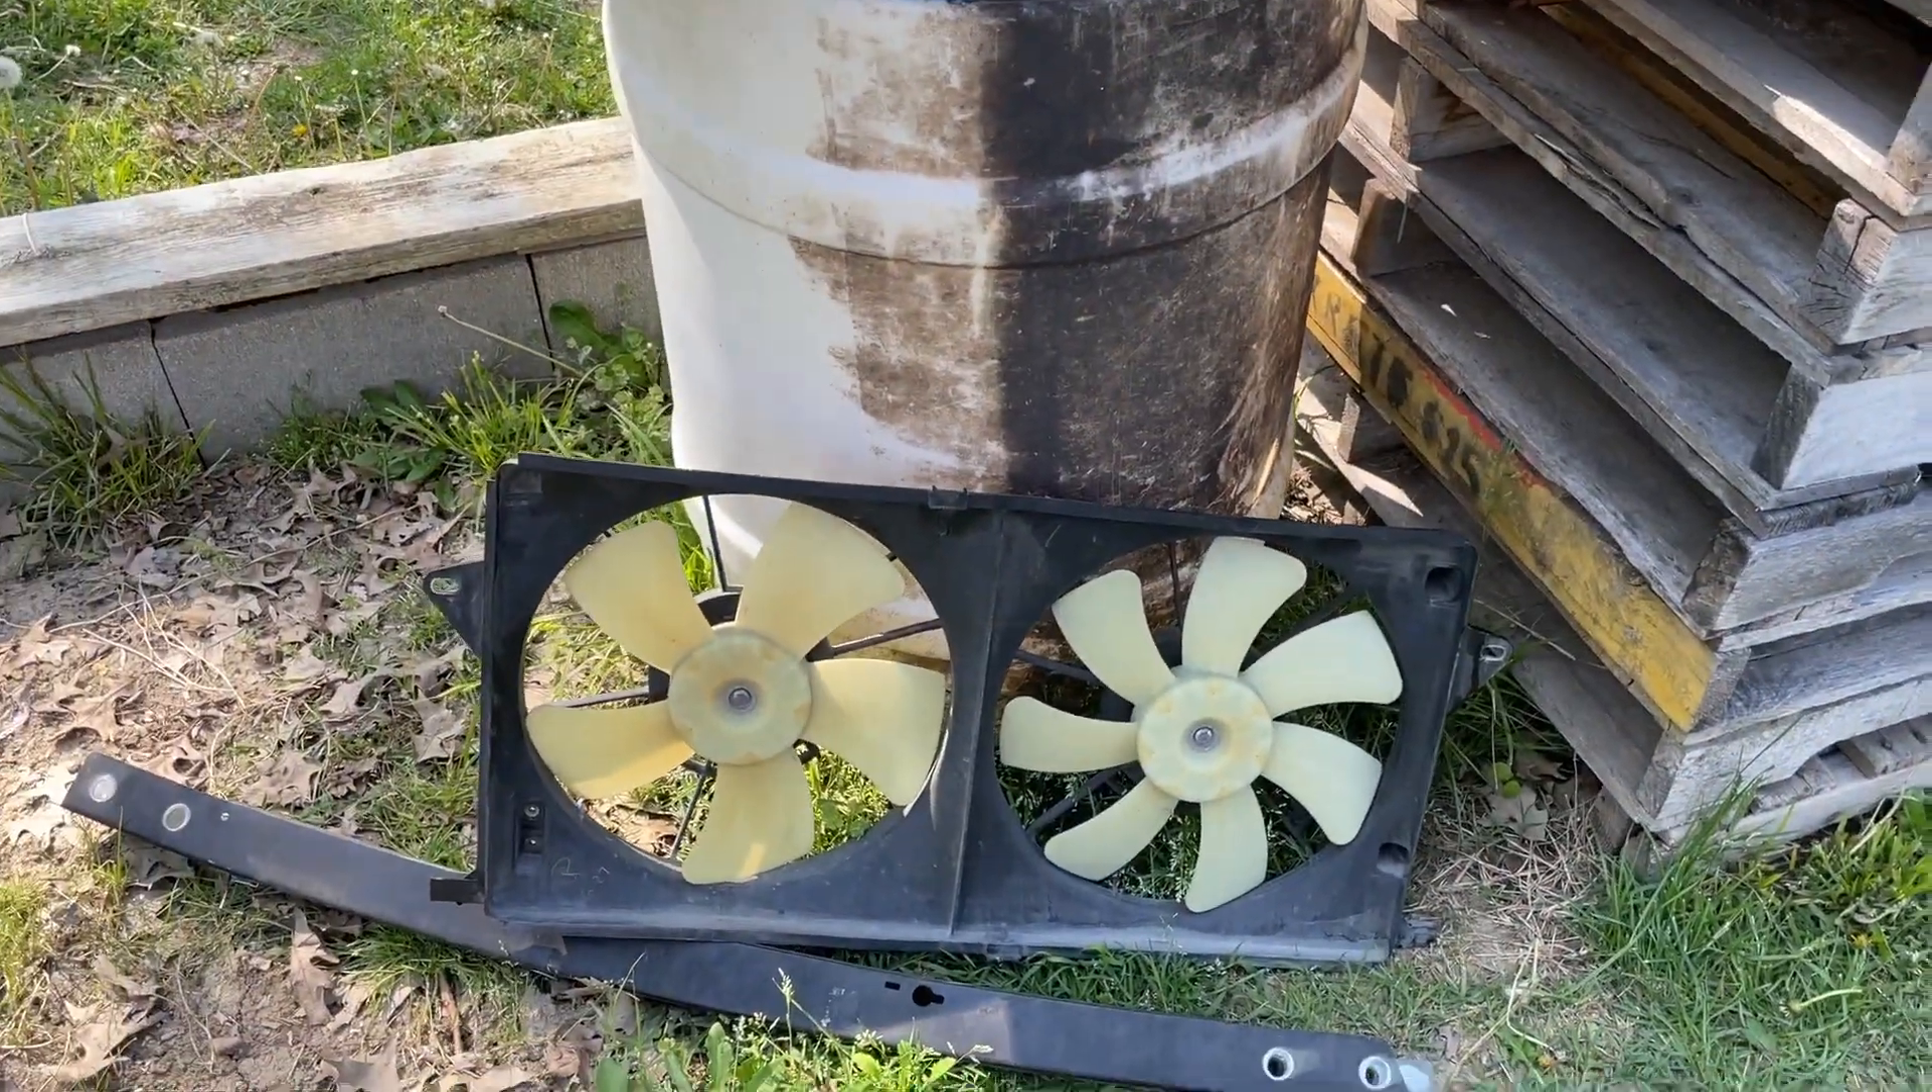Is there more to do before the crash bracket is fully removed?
No.